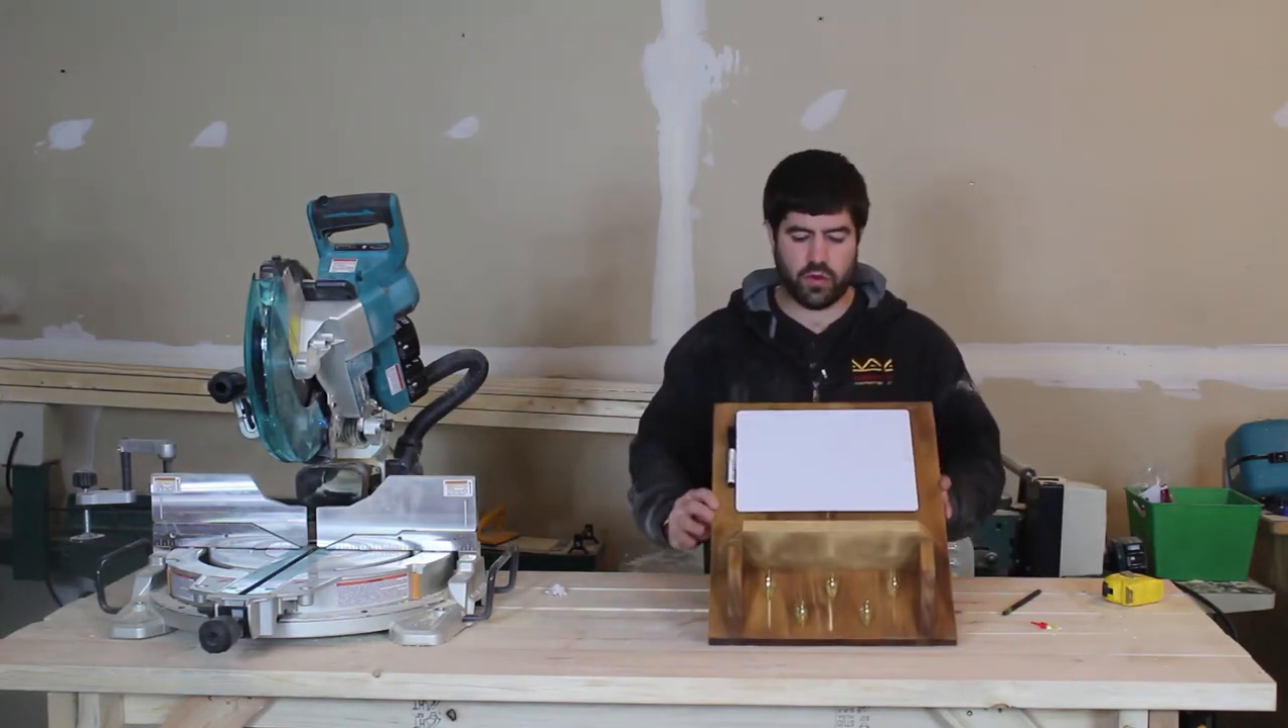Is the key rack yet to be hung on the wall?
Yes.